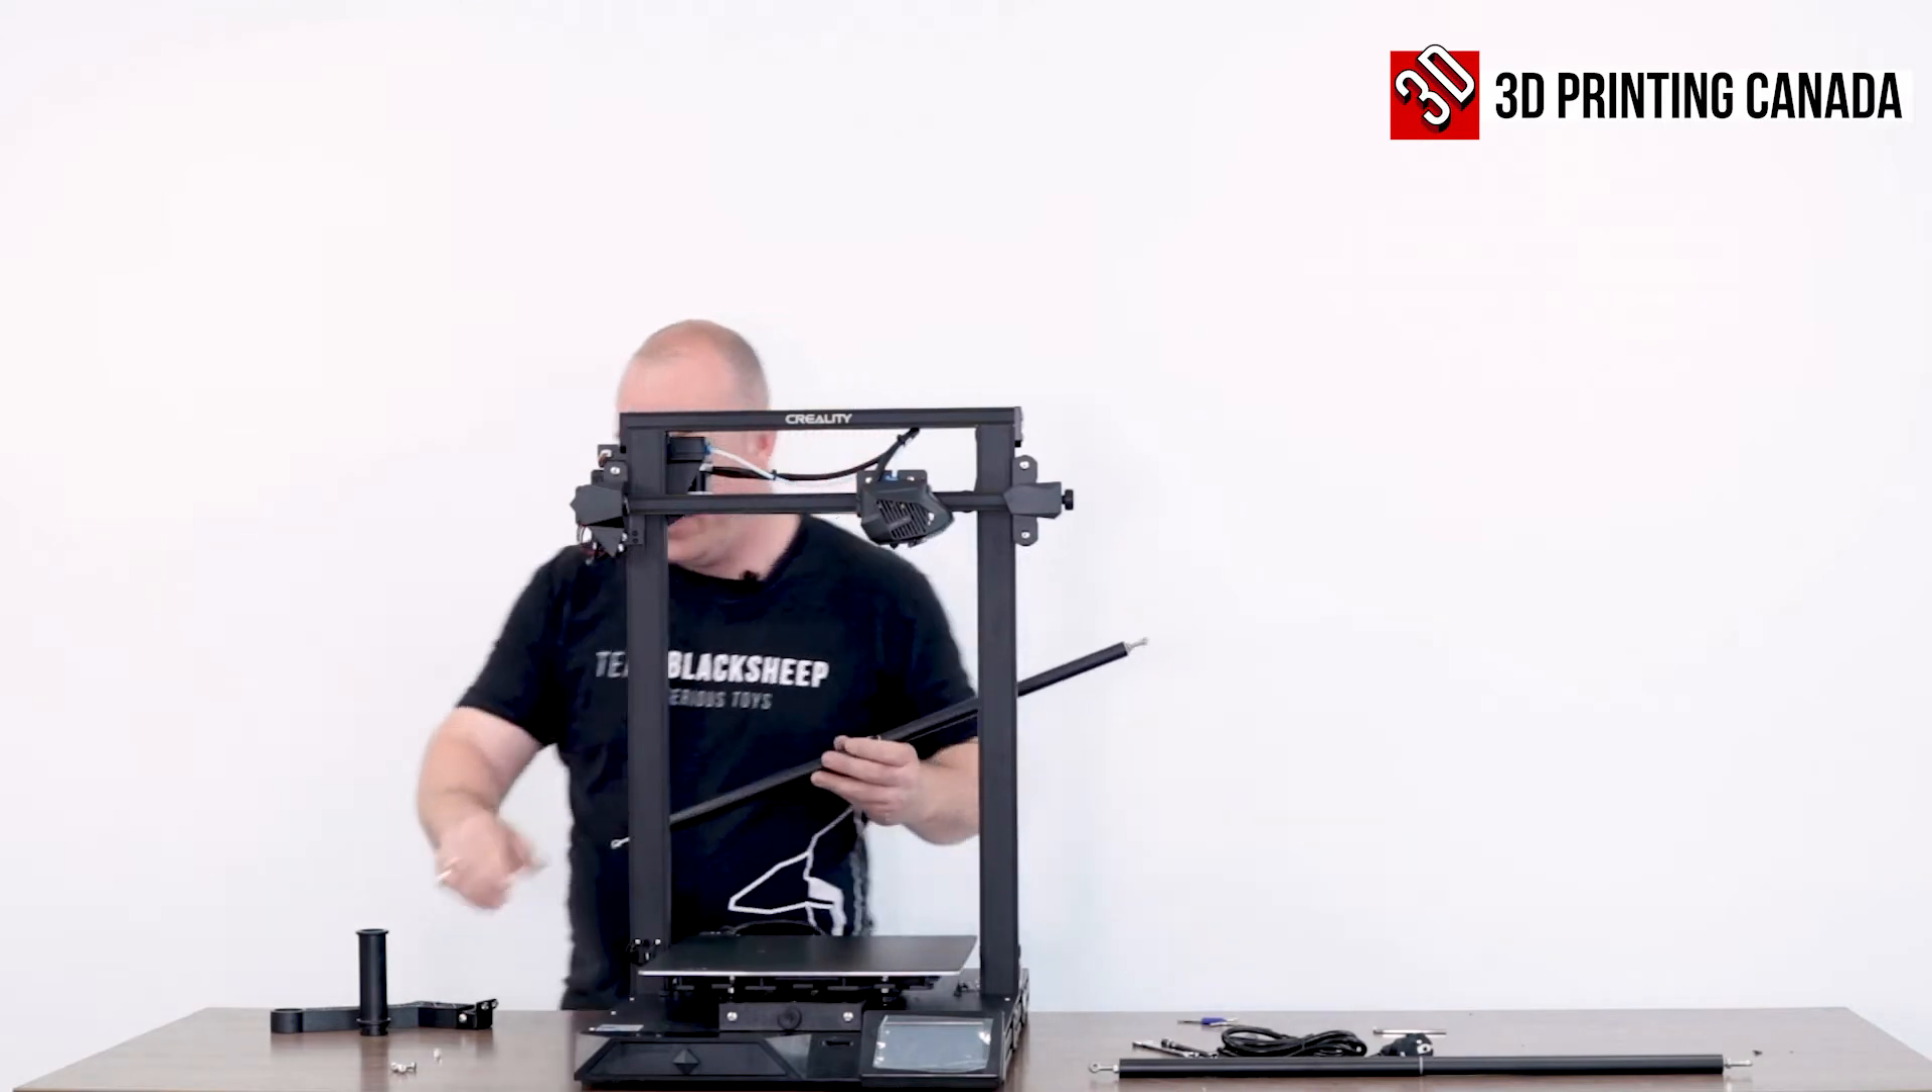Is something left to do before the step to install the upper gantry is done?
No.